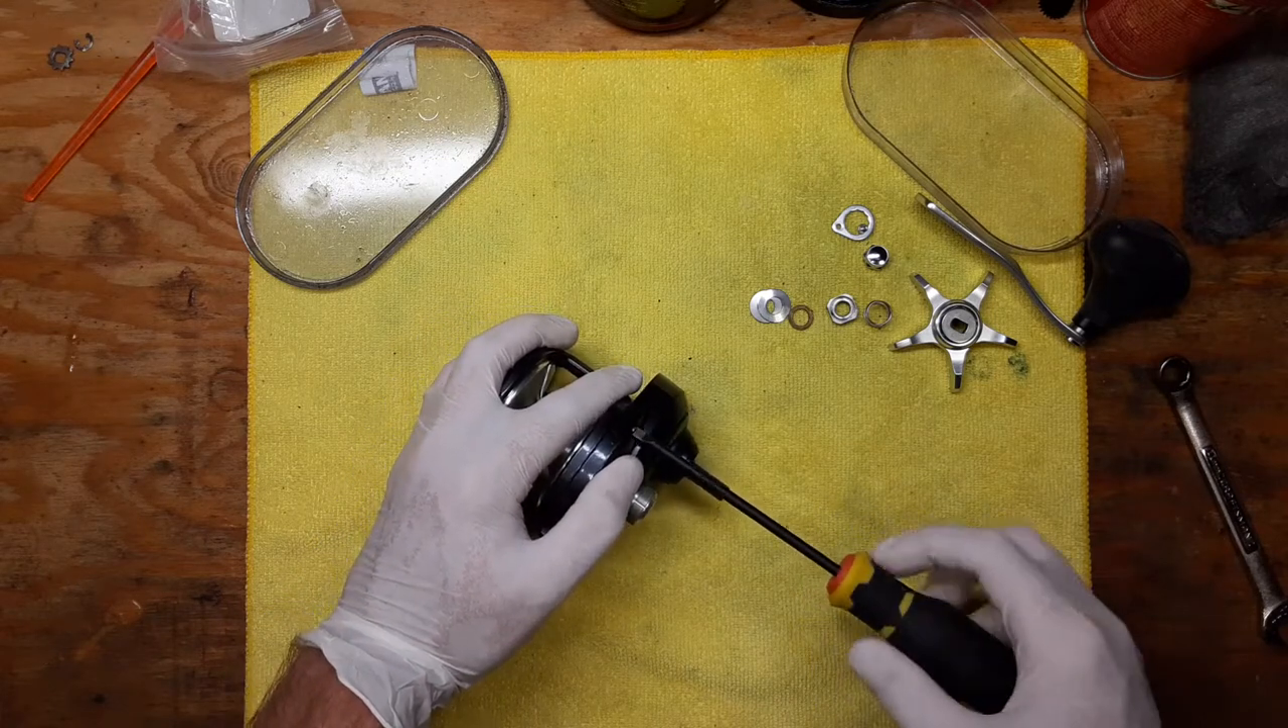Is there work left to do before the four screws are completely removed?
Yes.